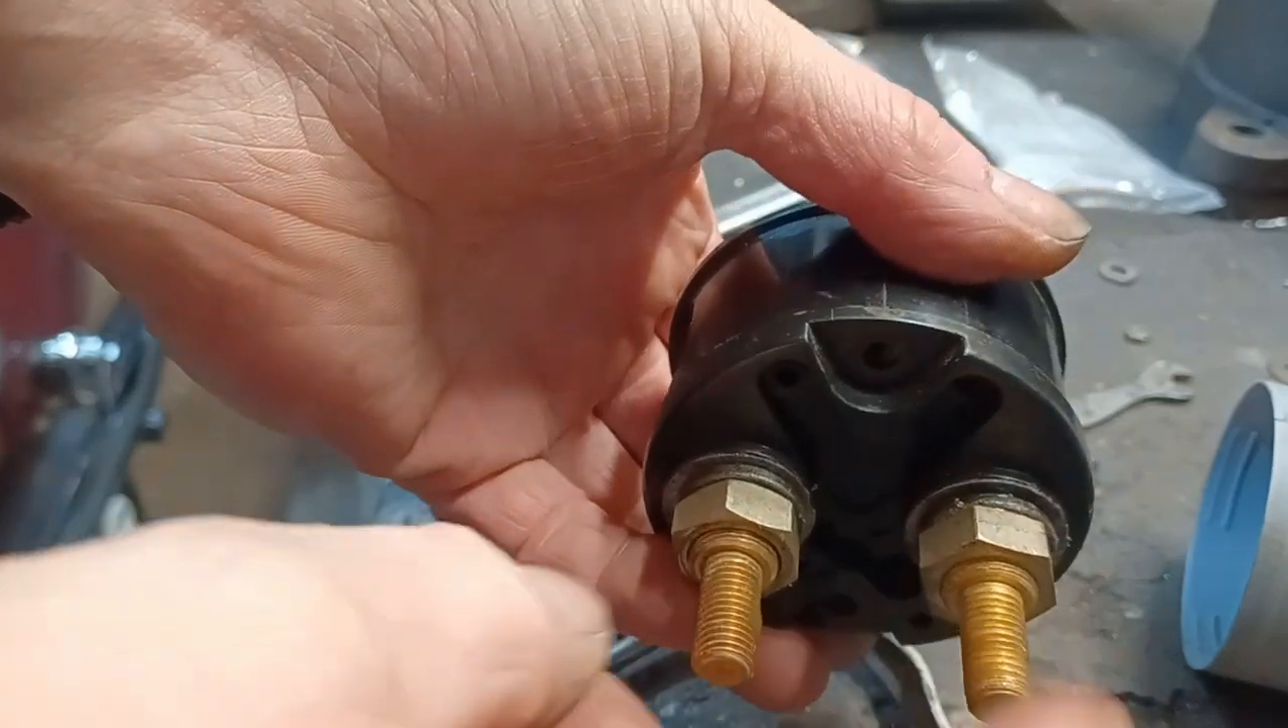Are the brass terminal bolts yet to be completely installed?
No.